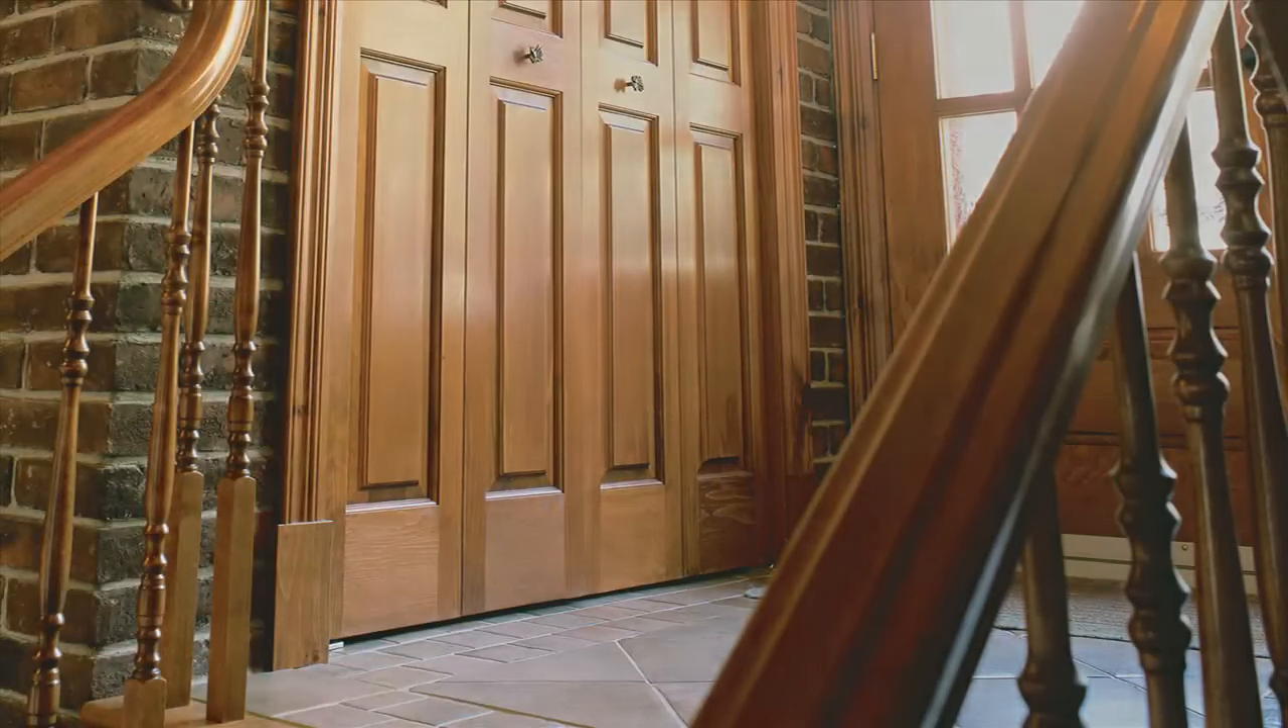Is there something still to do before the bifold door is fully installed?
No.